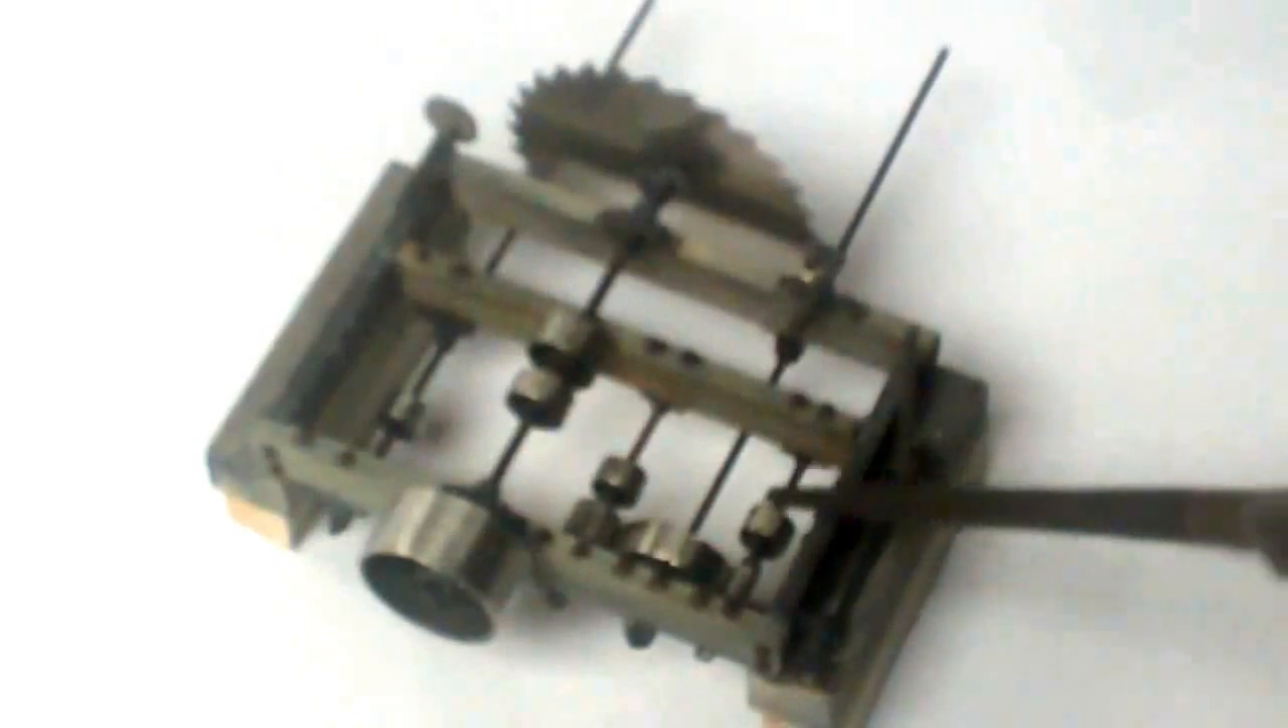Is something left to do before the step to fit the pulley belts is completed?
Yes.